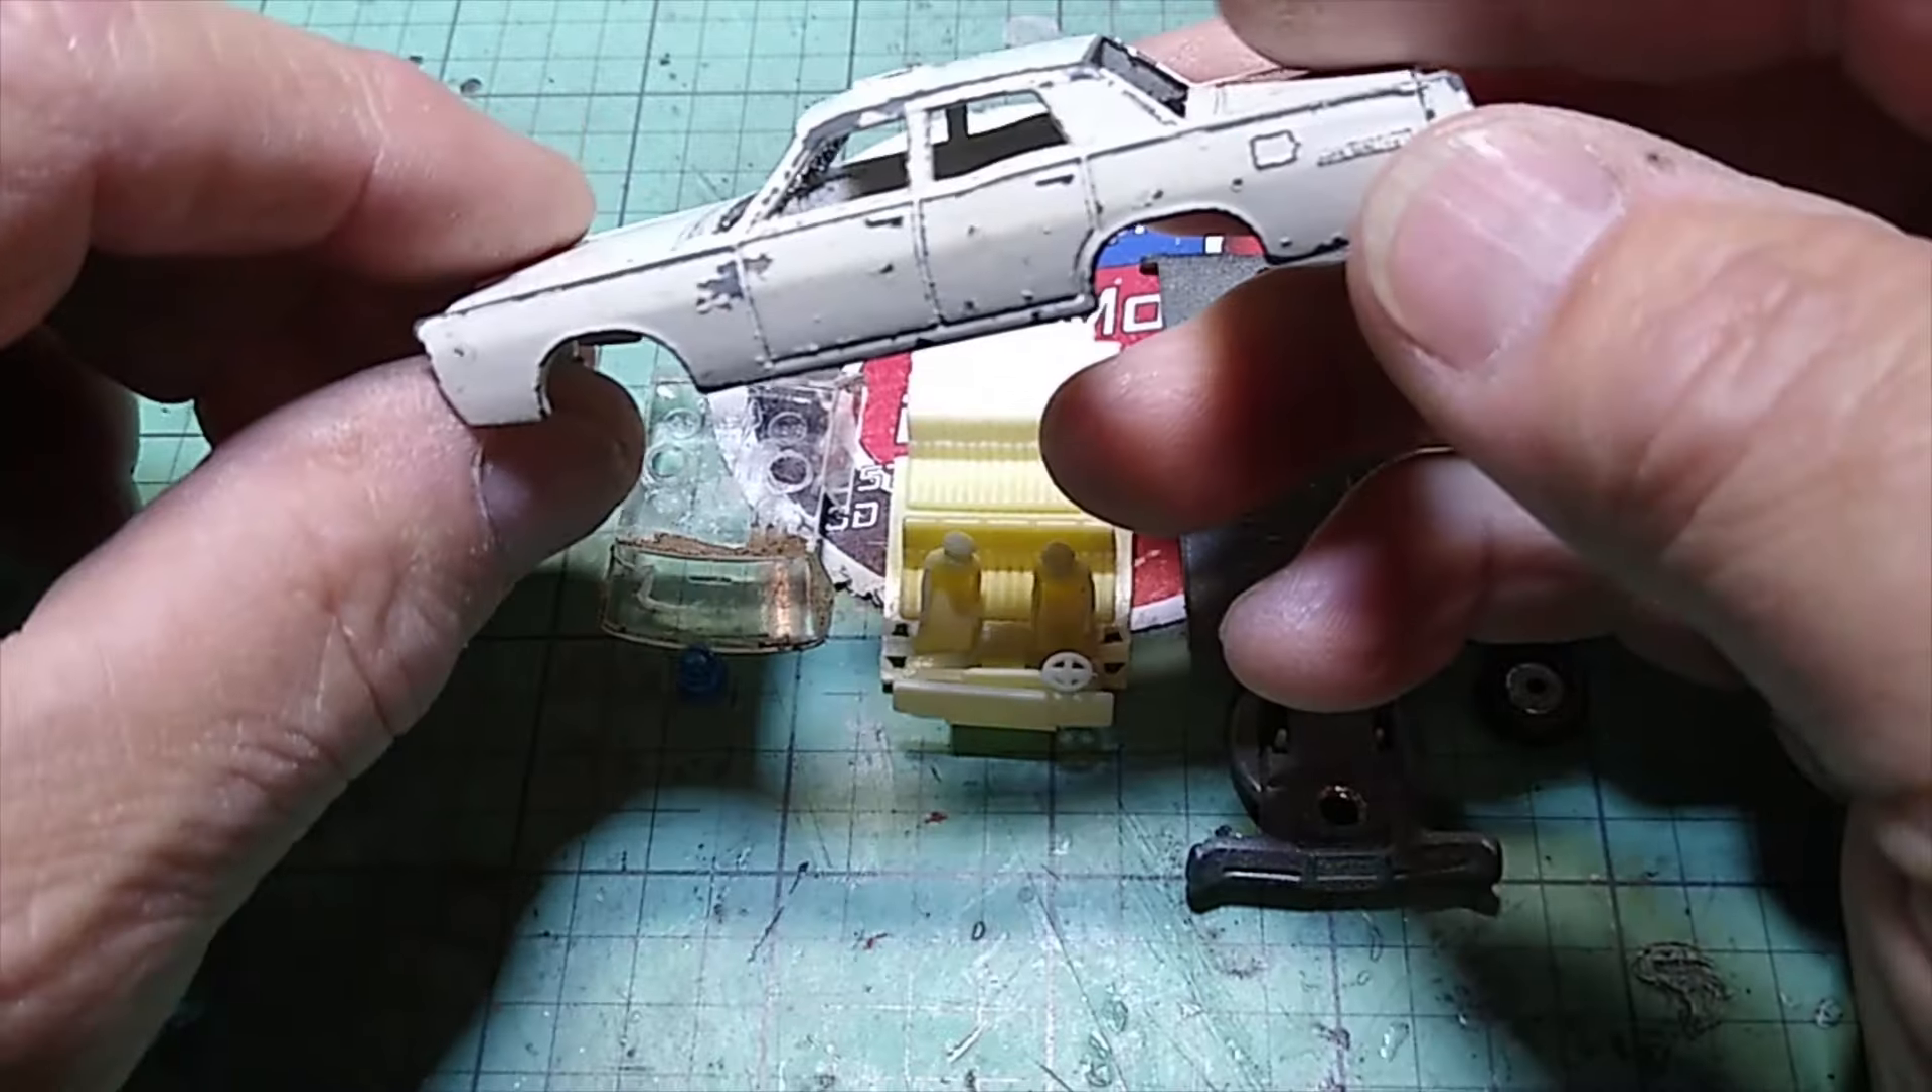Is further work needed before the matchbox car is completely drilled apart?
No.